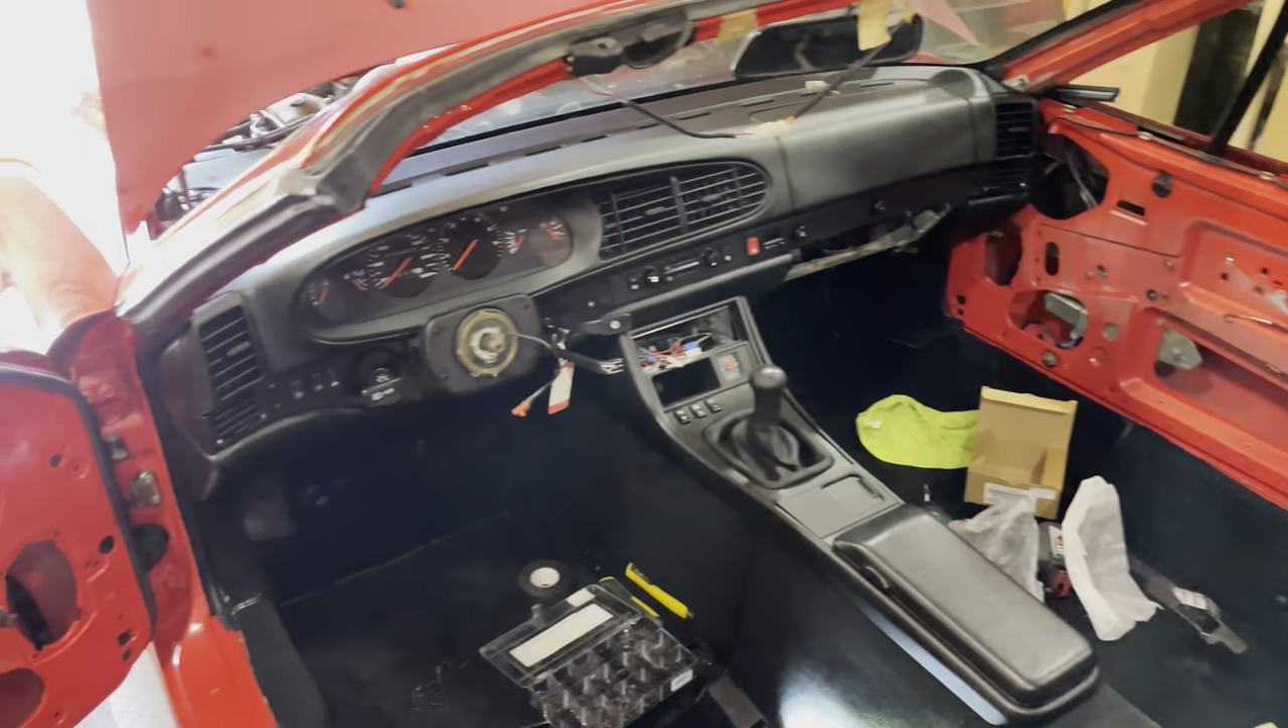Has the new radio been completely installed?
No.